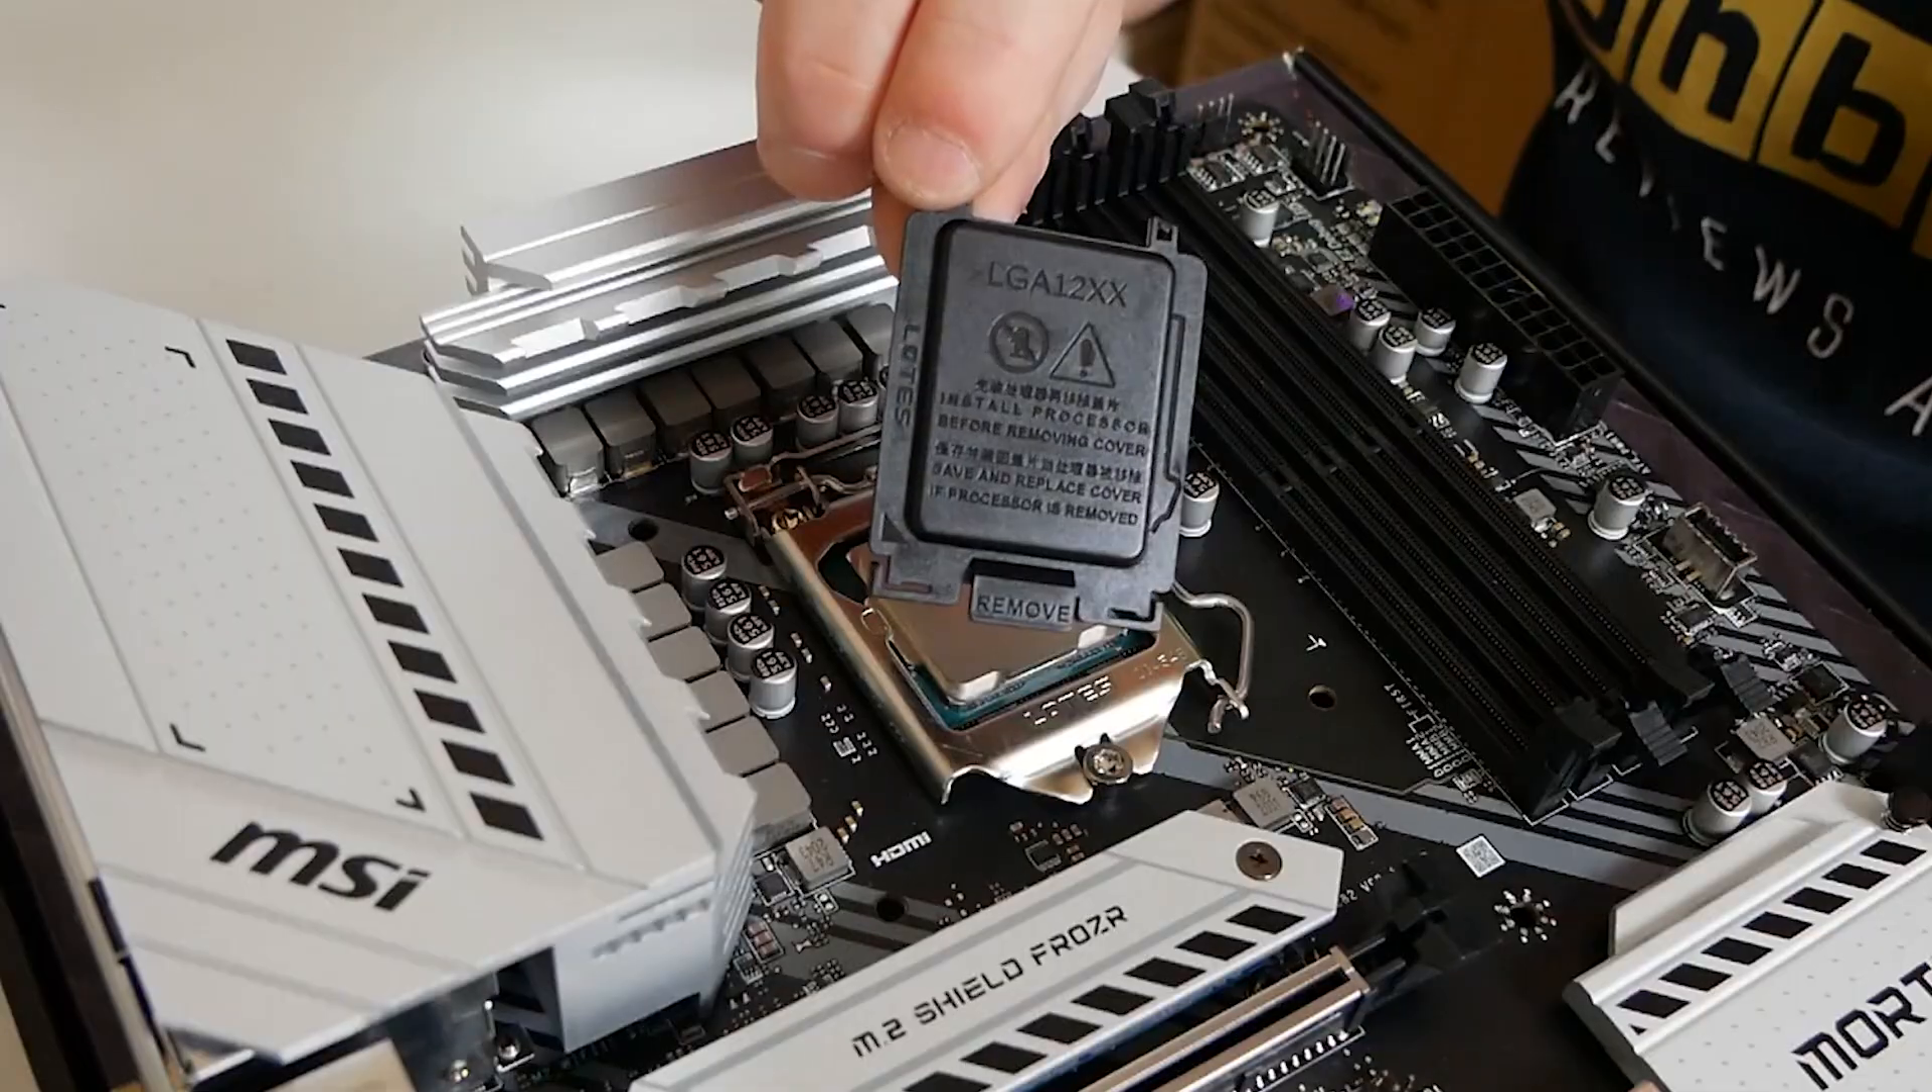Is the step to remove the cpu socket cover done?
Yes.